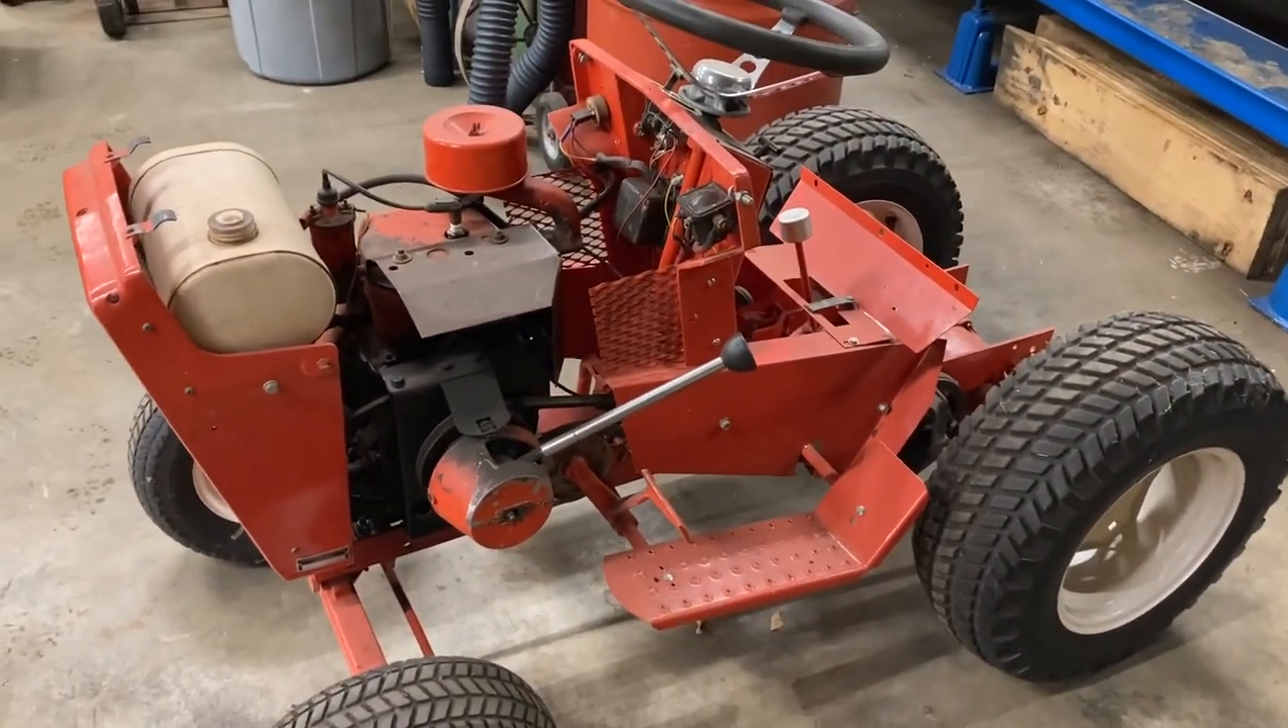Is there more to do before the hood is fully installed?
Yes.